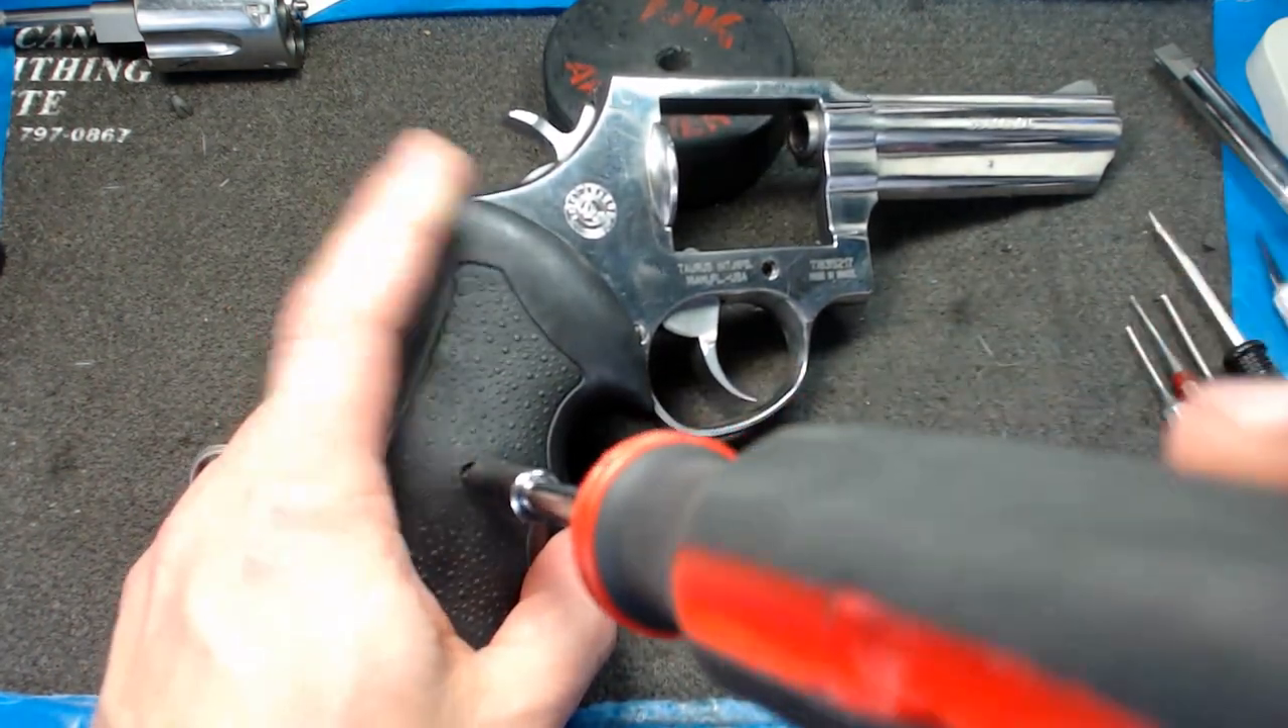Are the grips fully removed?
No.